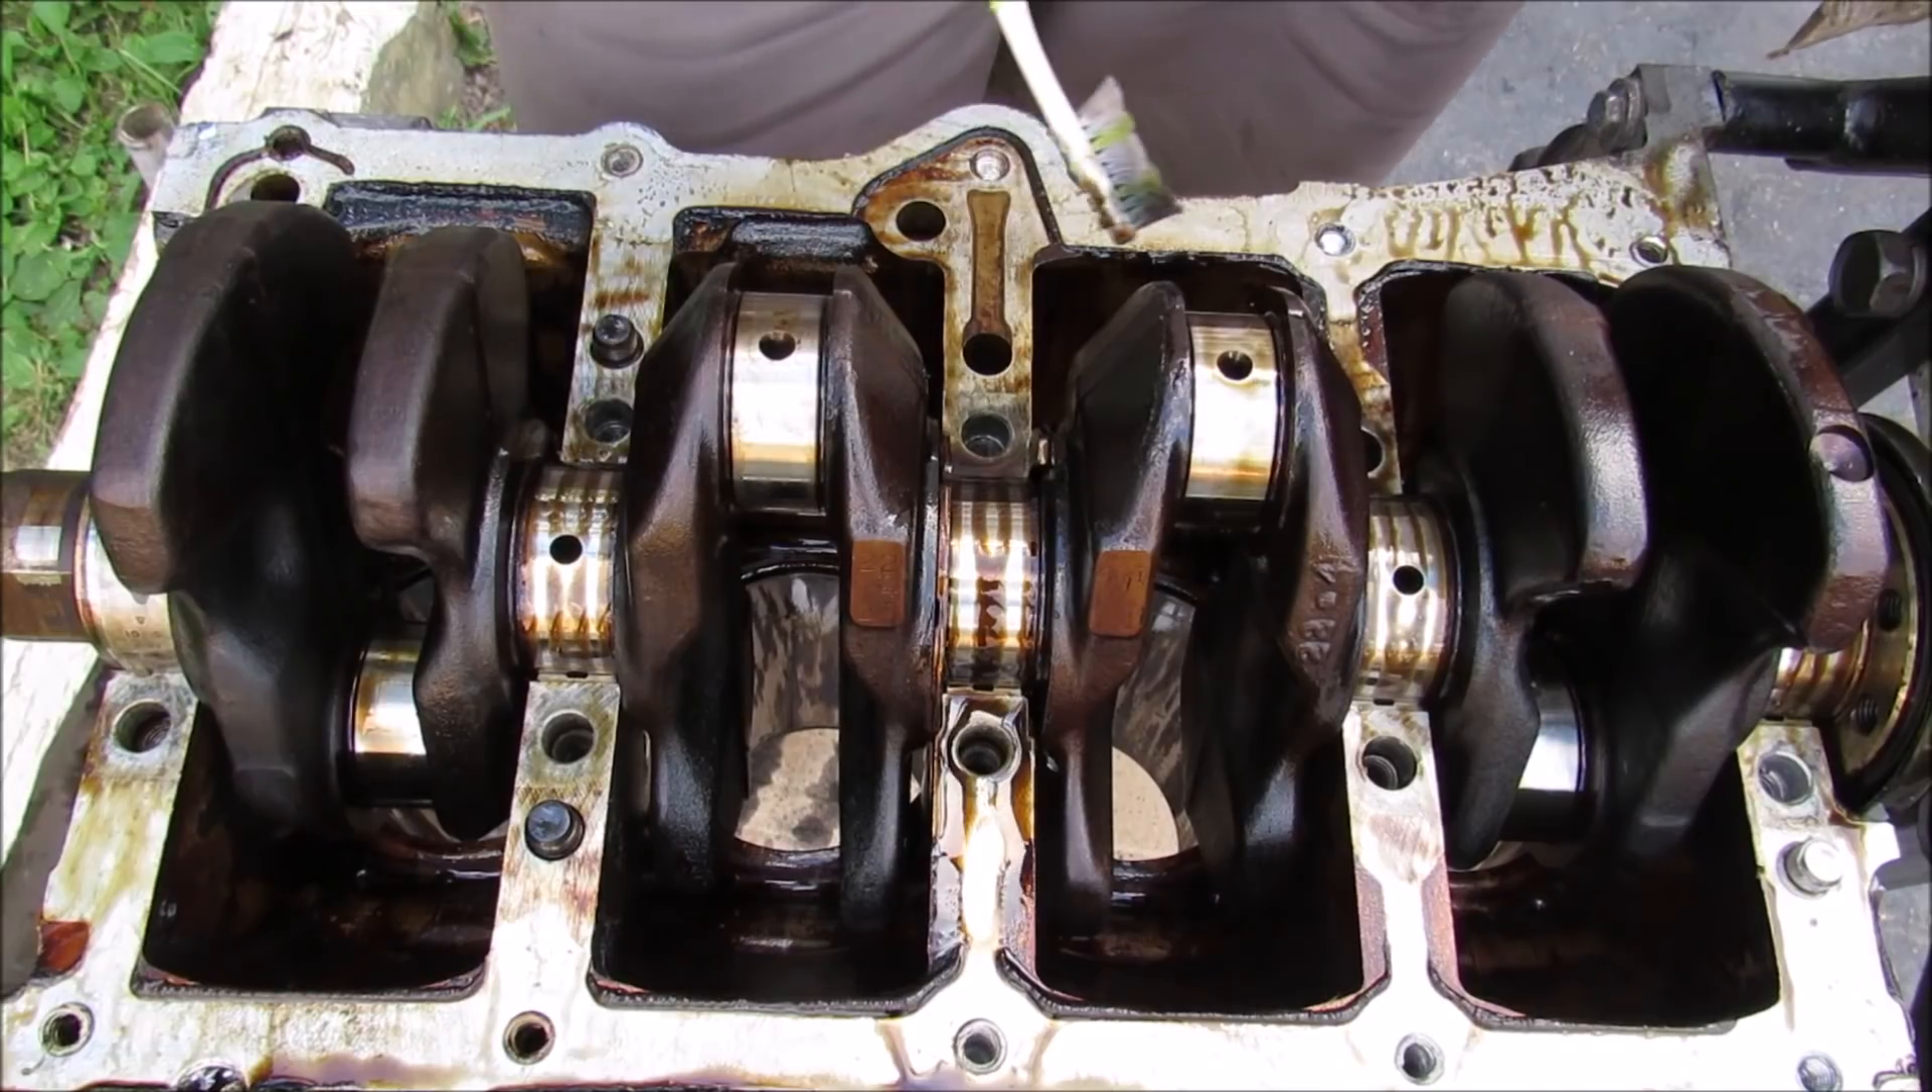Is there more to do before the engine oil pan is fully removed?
No.